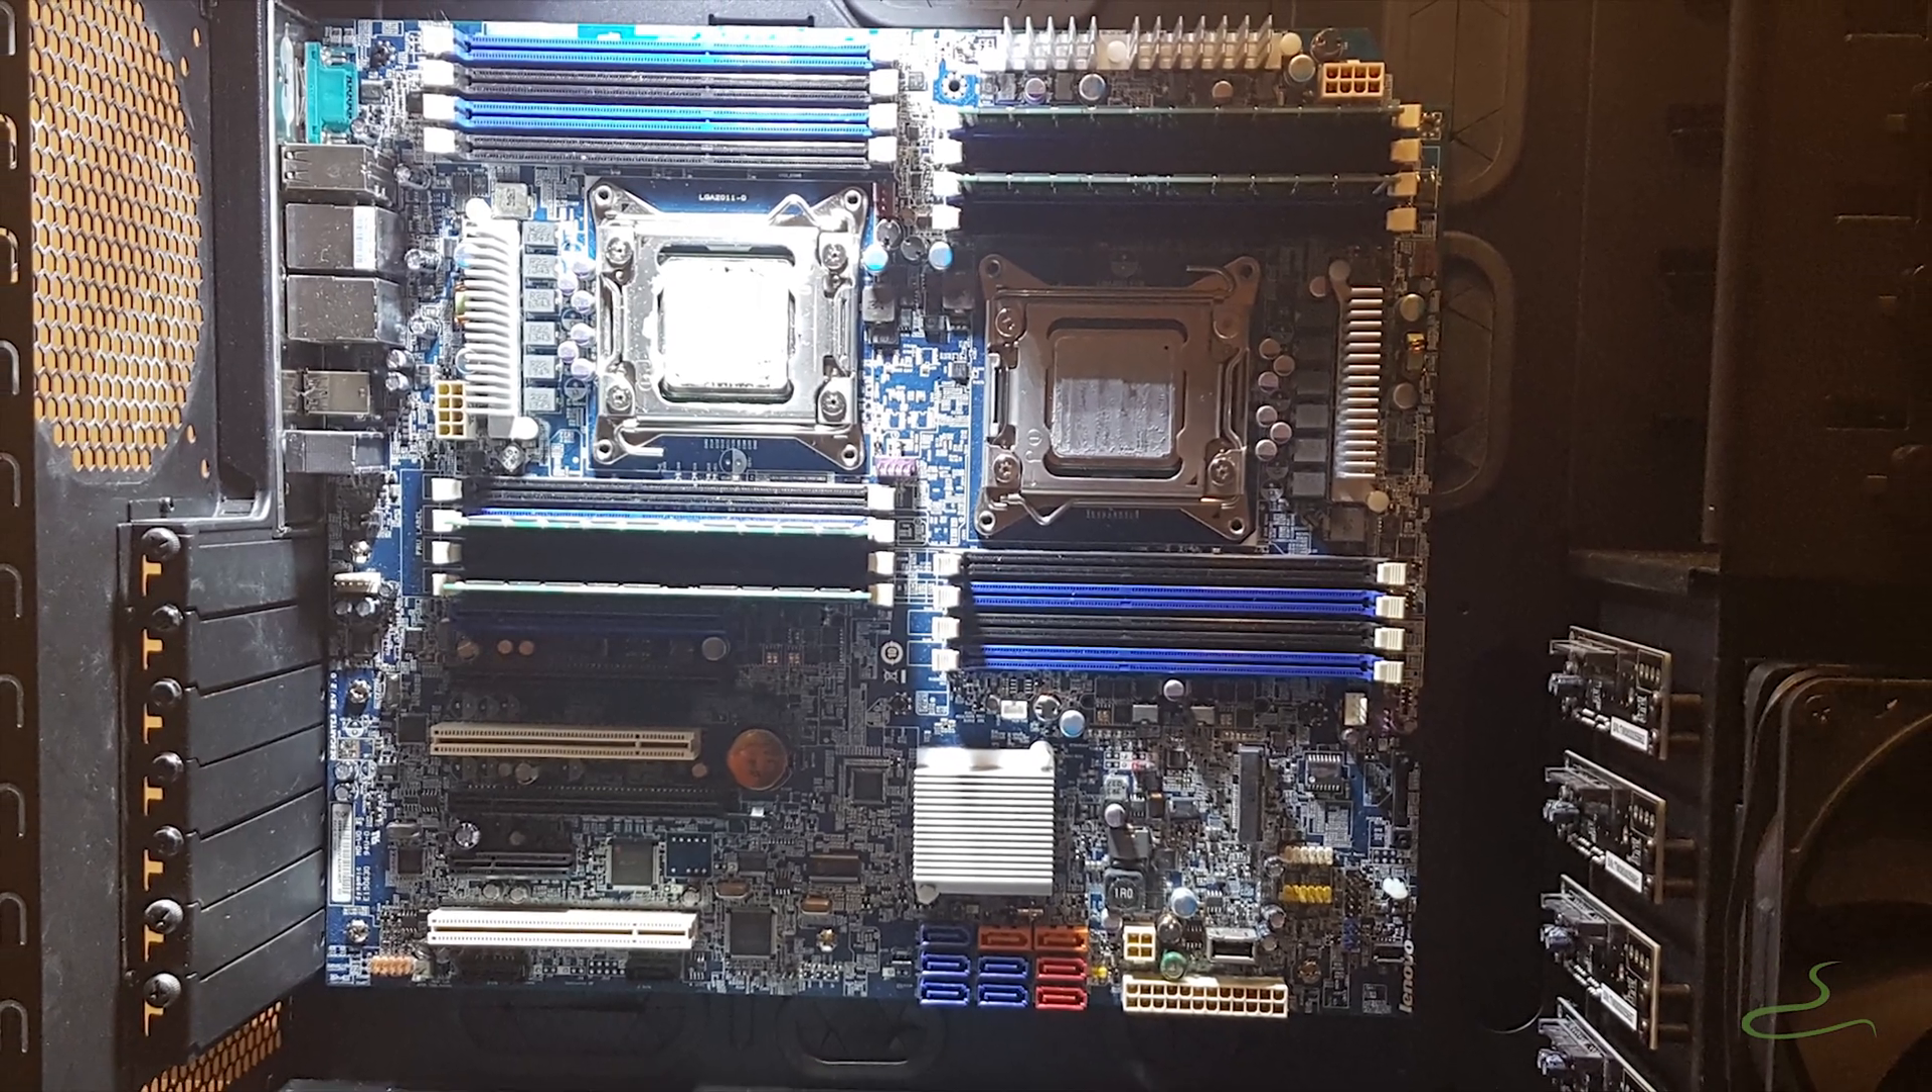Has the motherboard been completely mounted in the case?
Yes.